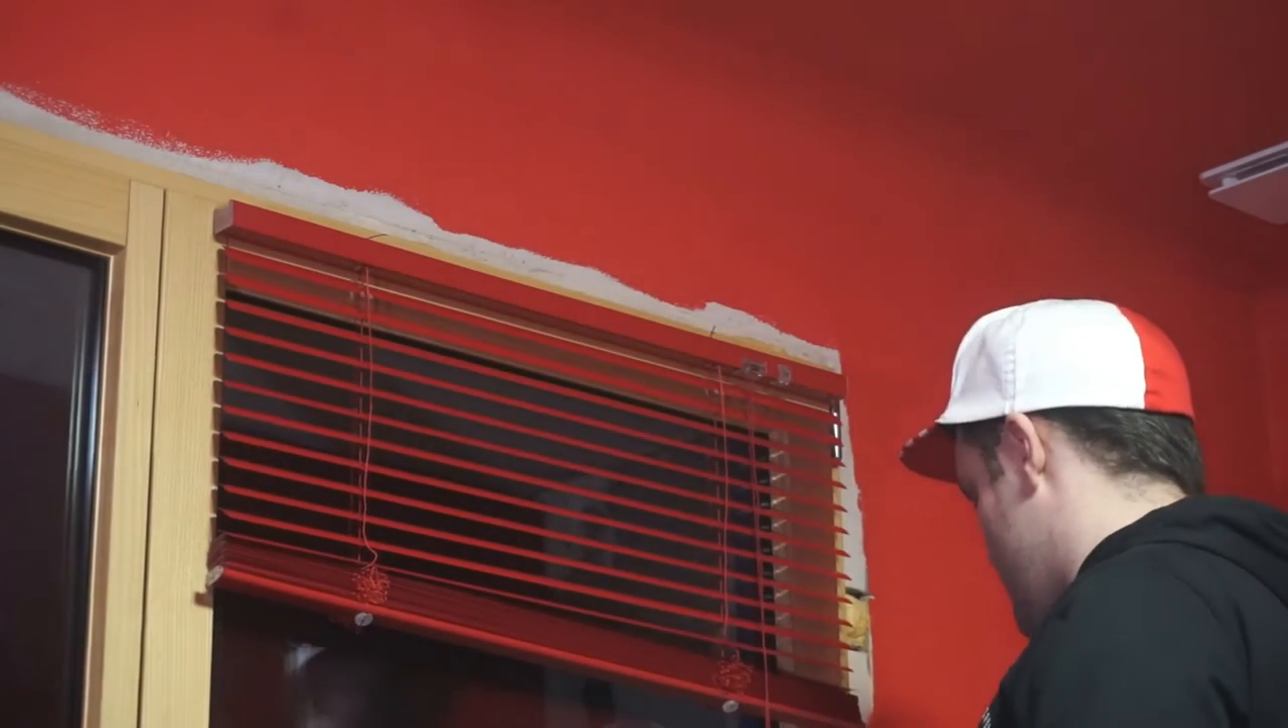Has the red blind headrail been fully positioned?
Yes.